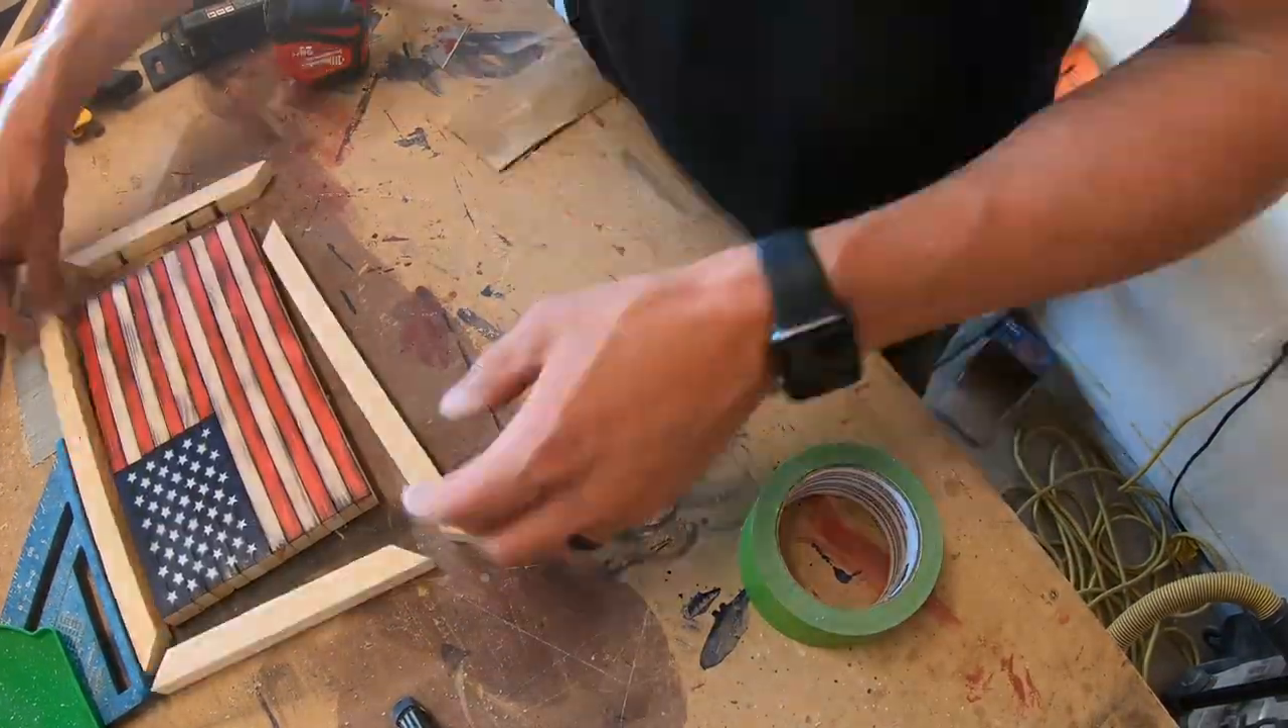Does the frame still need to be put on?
Yes.